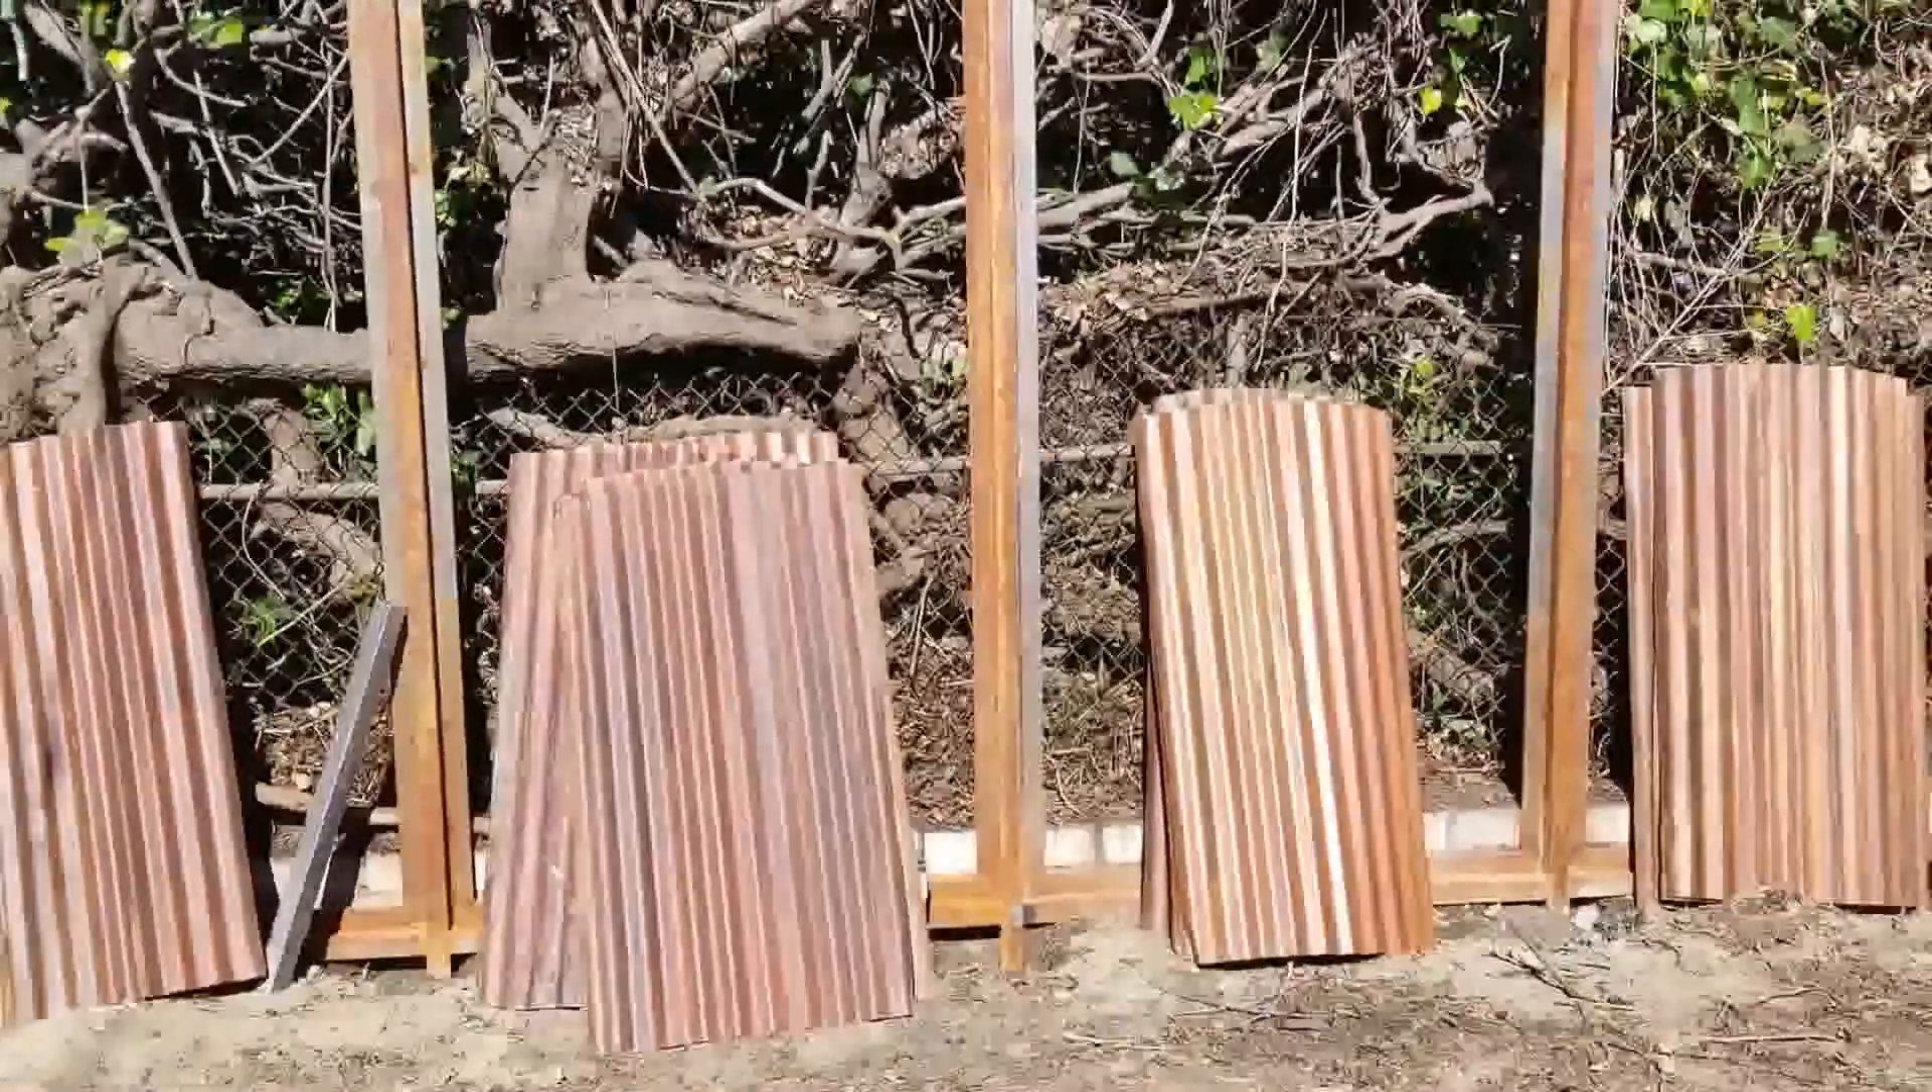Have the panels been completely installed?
No.